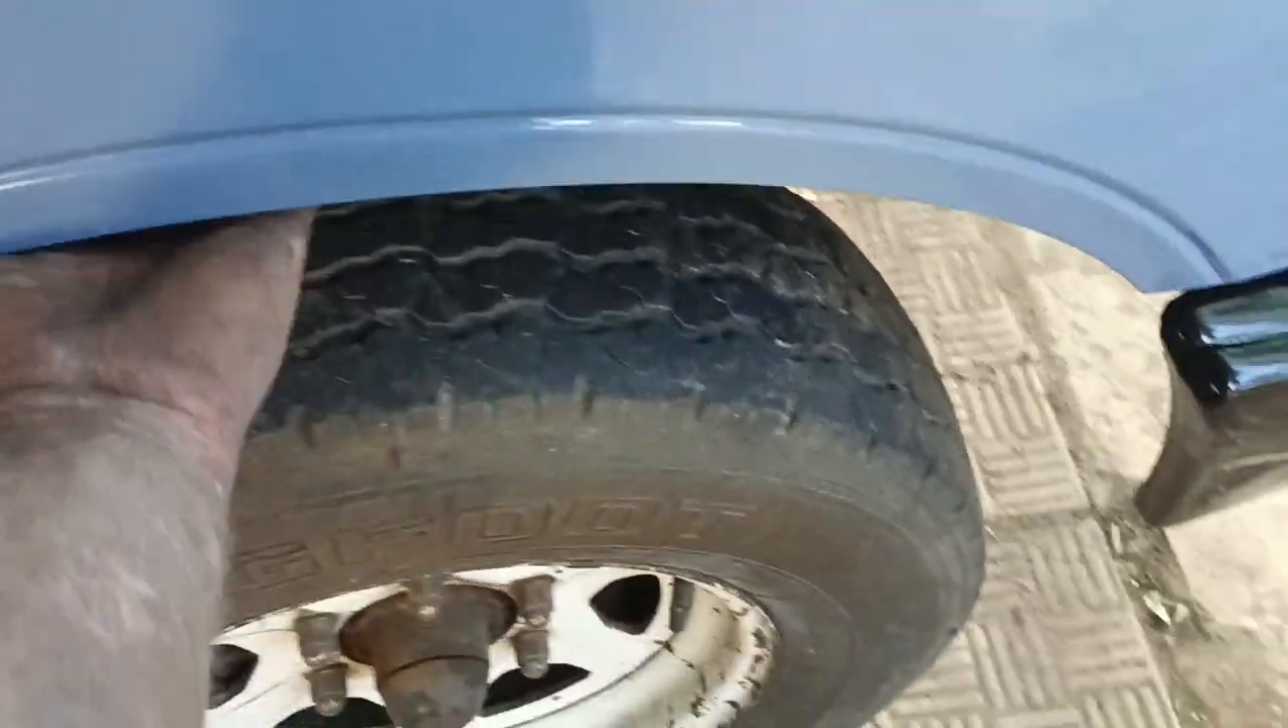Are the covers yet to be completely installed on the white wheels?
Yes.